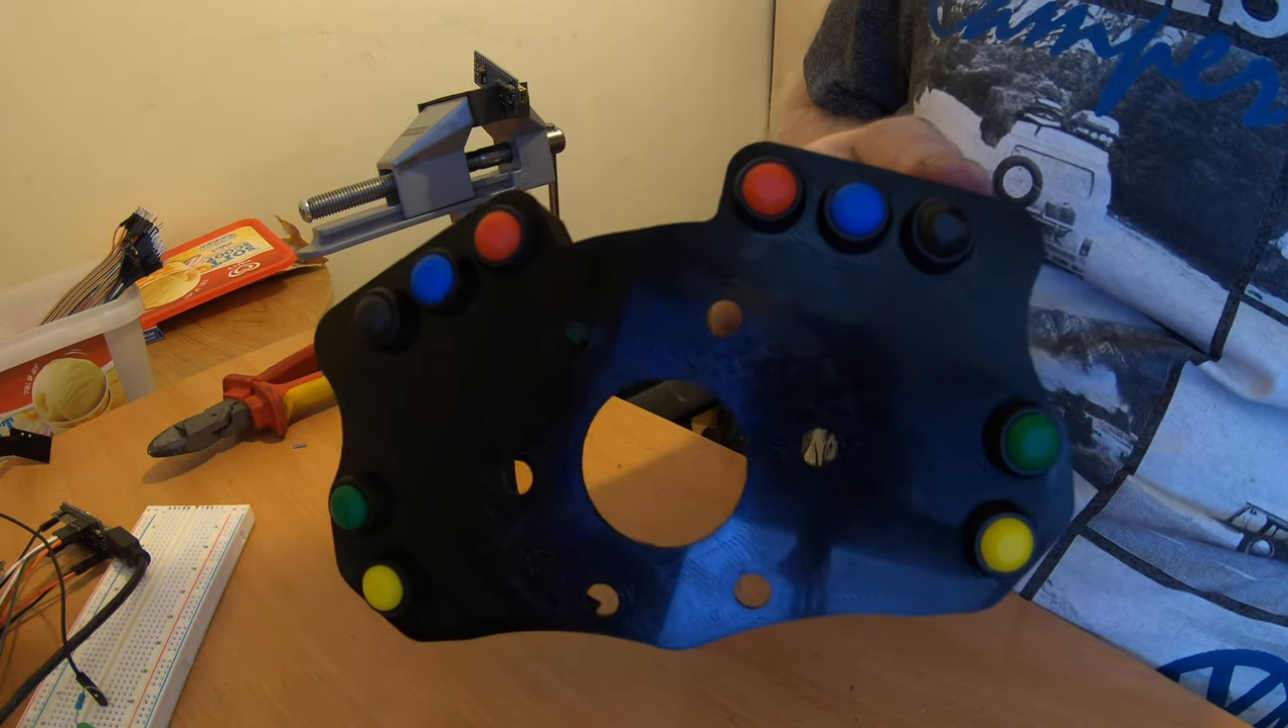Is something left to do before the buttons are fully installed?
No.